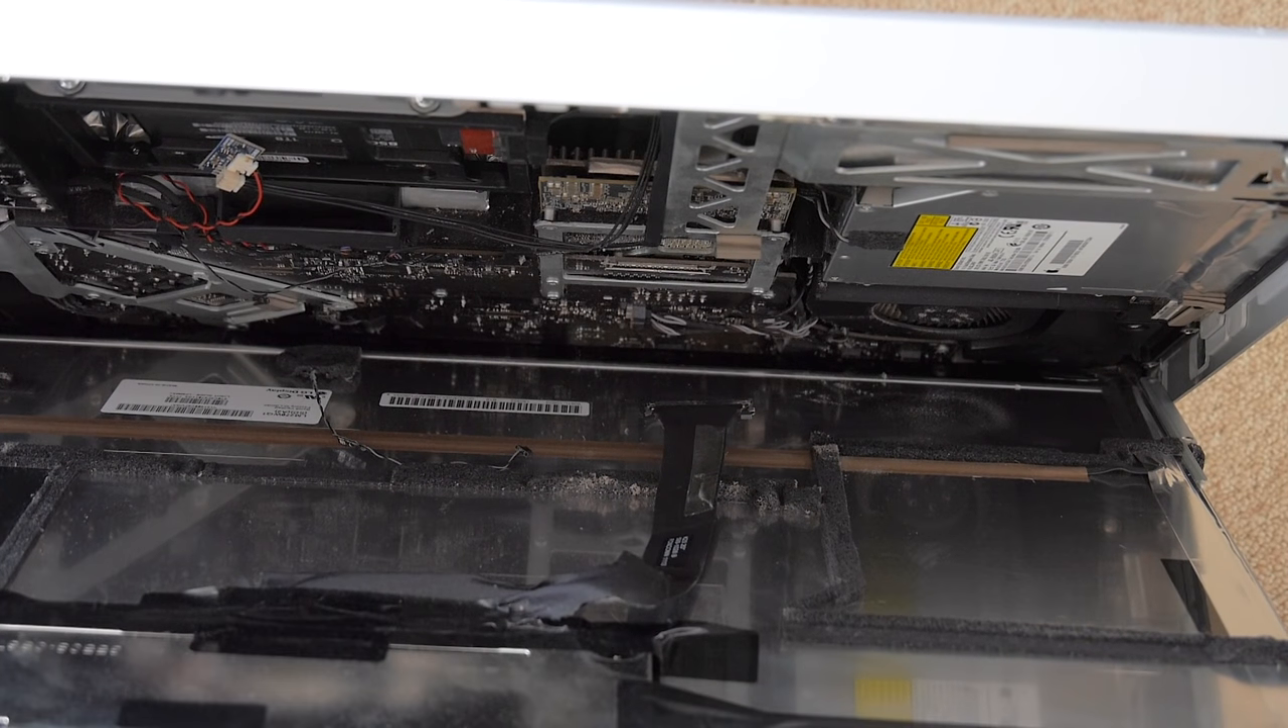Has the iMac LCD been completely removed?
No.